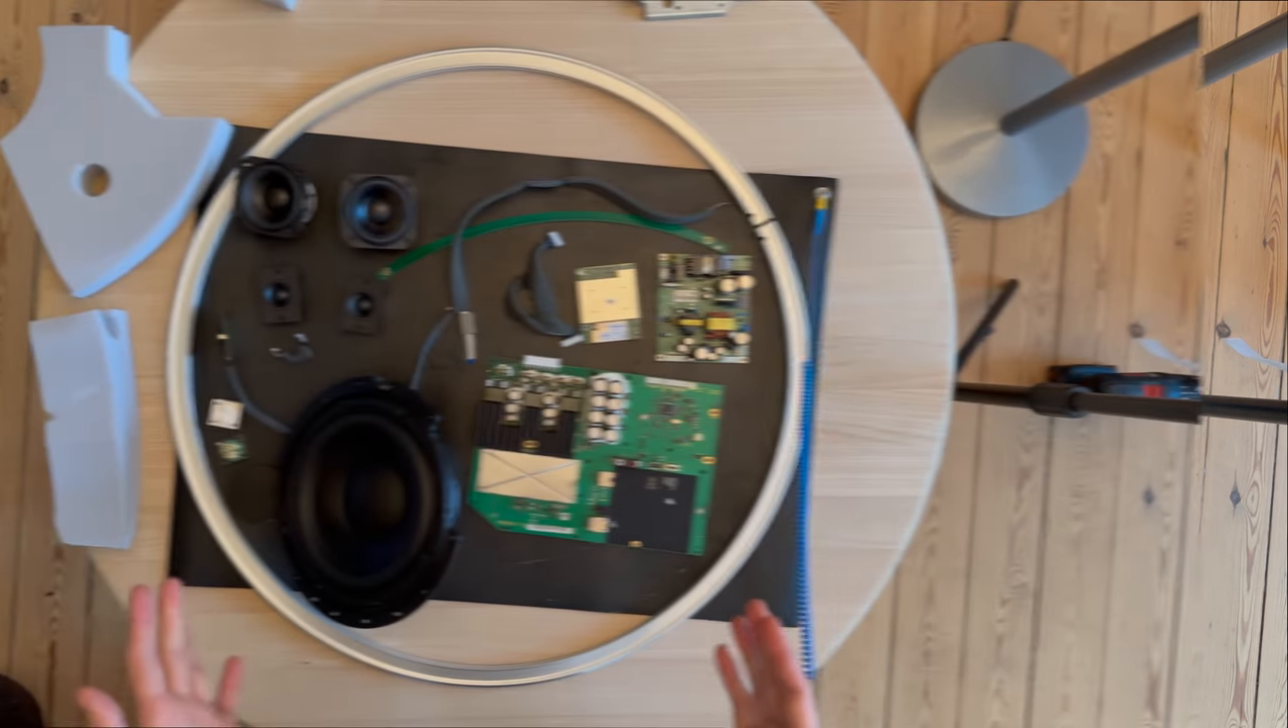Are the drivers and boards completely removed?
Yes.